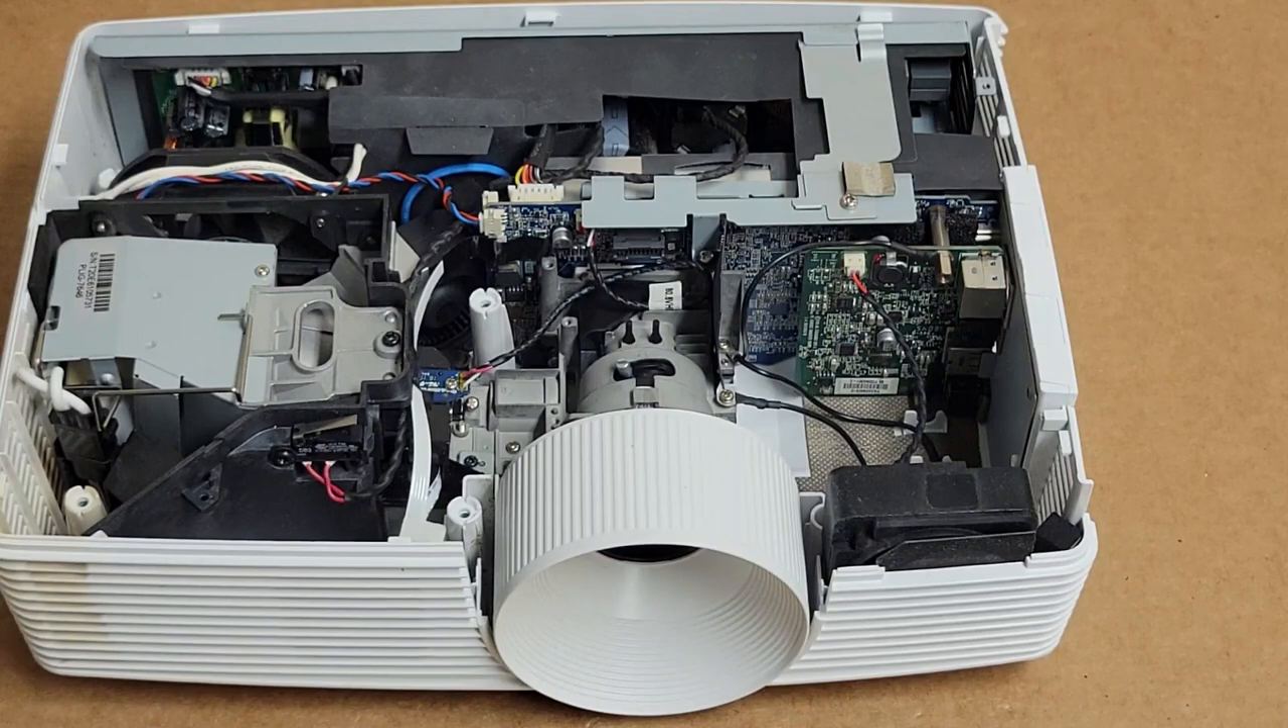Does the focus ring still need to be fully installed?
No.